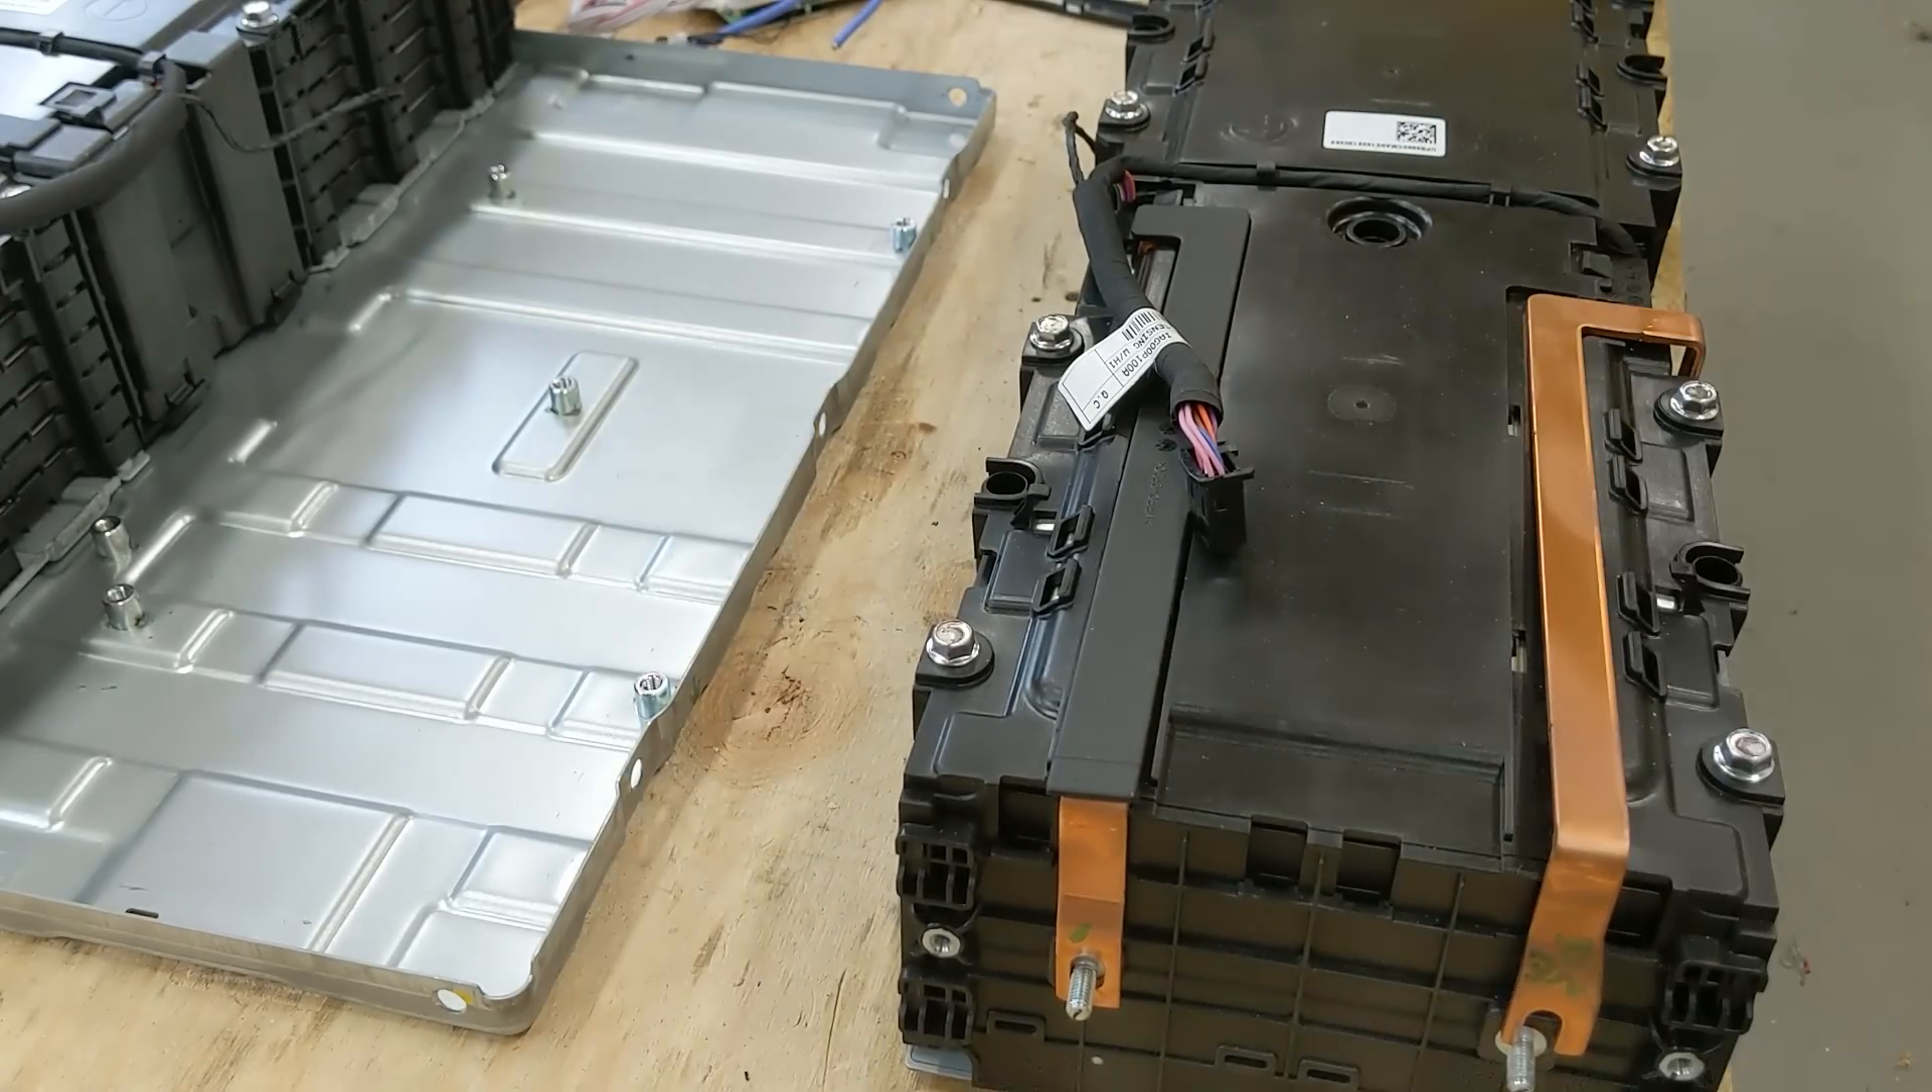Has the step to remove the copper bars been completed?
No.